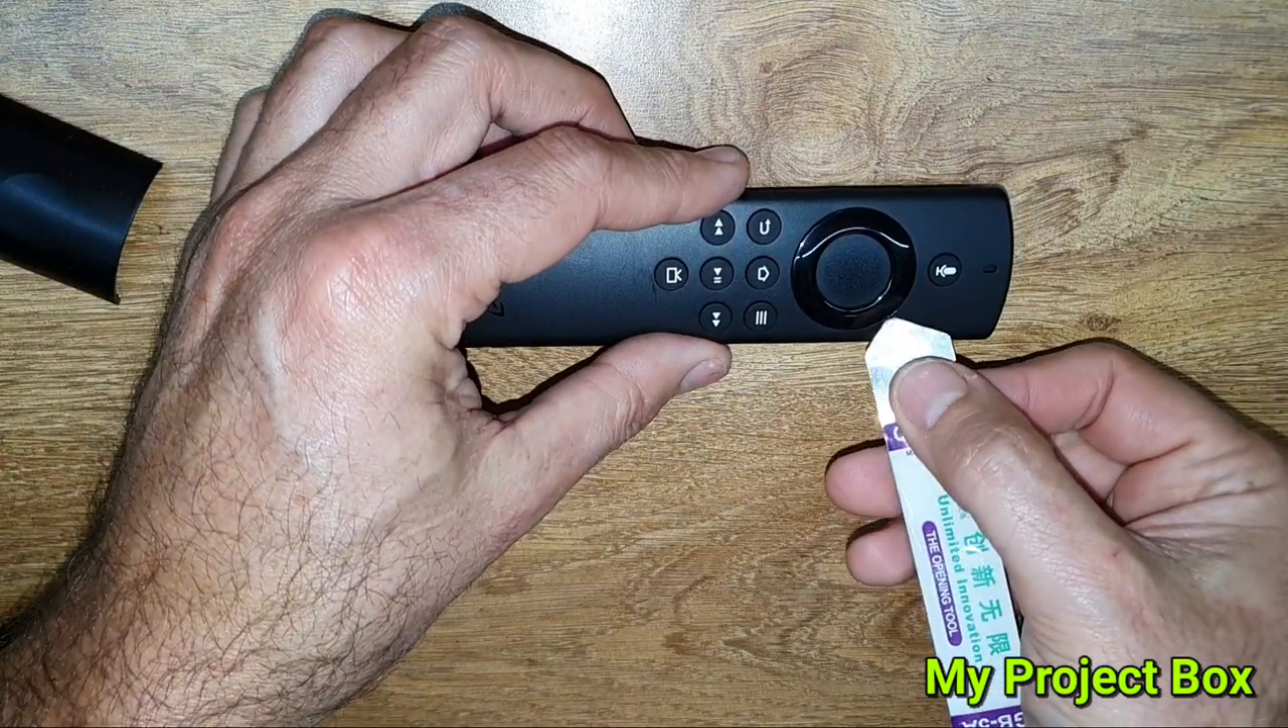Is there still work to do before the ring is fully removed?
Yes.